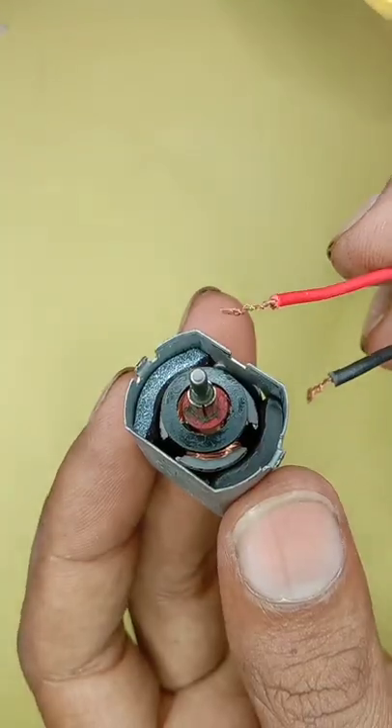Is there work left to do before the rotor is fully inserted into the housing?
No.